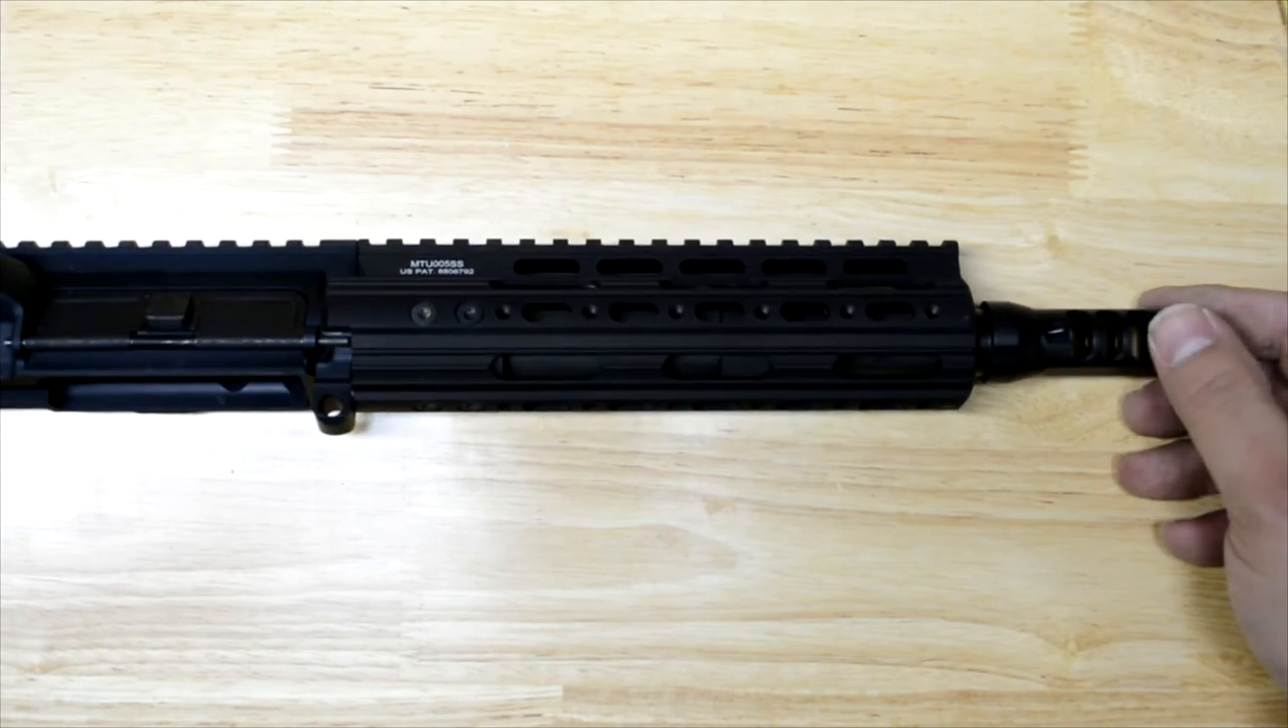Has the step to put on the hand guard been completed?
Yes.